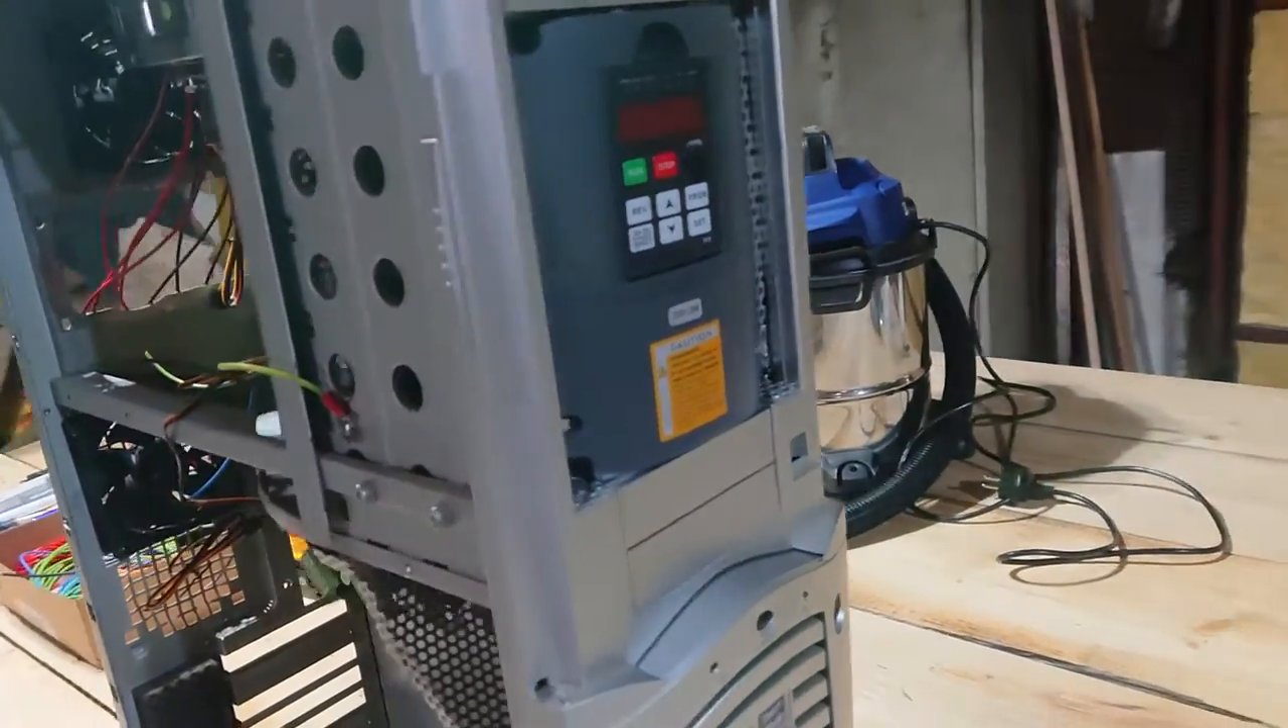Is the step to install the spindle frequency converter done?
Yes.